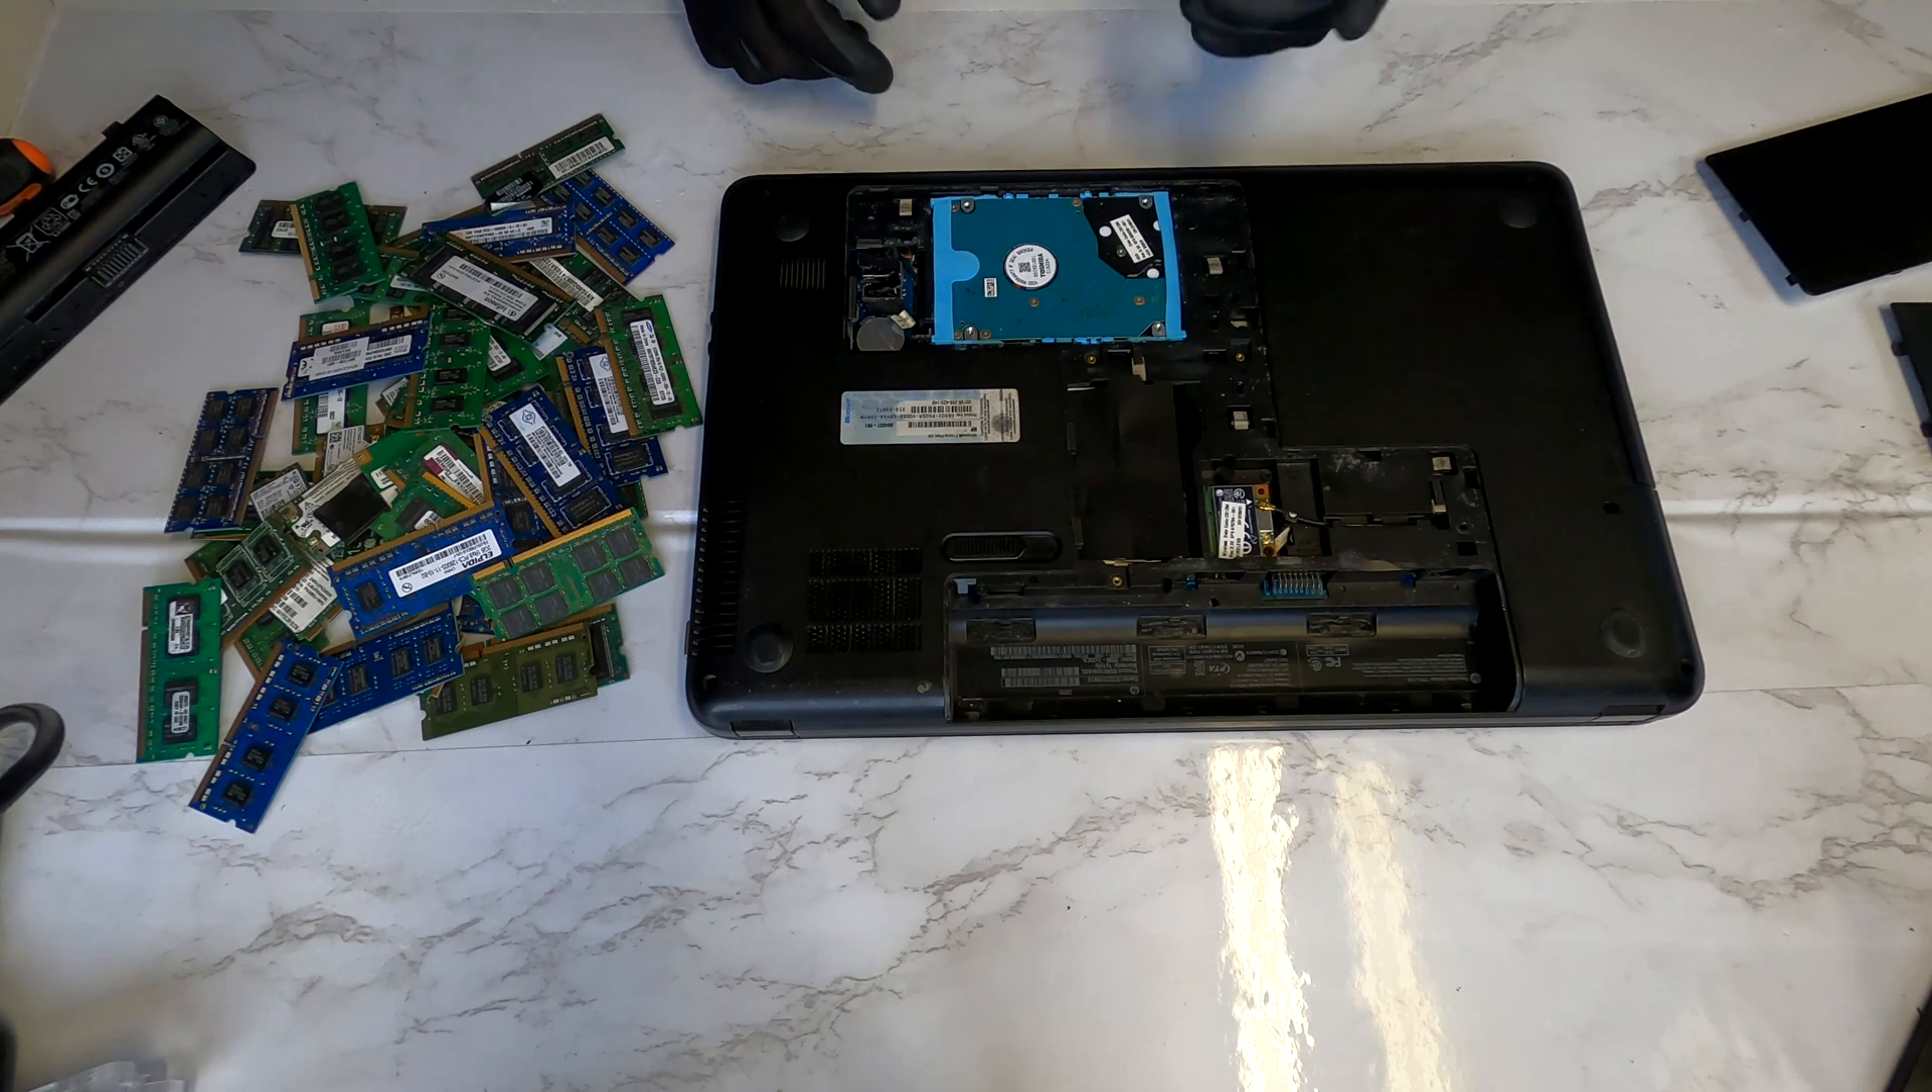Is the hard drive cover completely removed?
Yes.